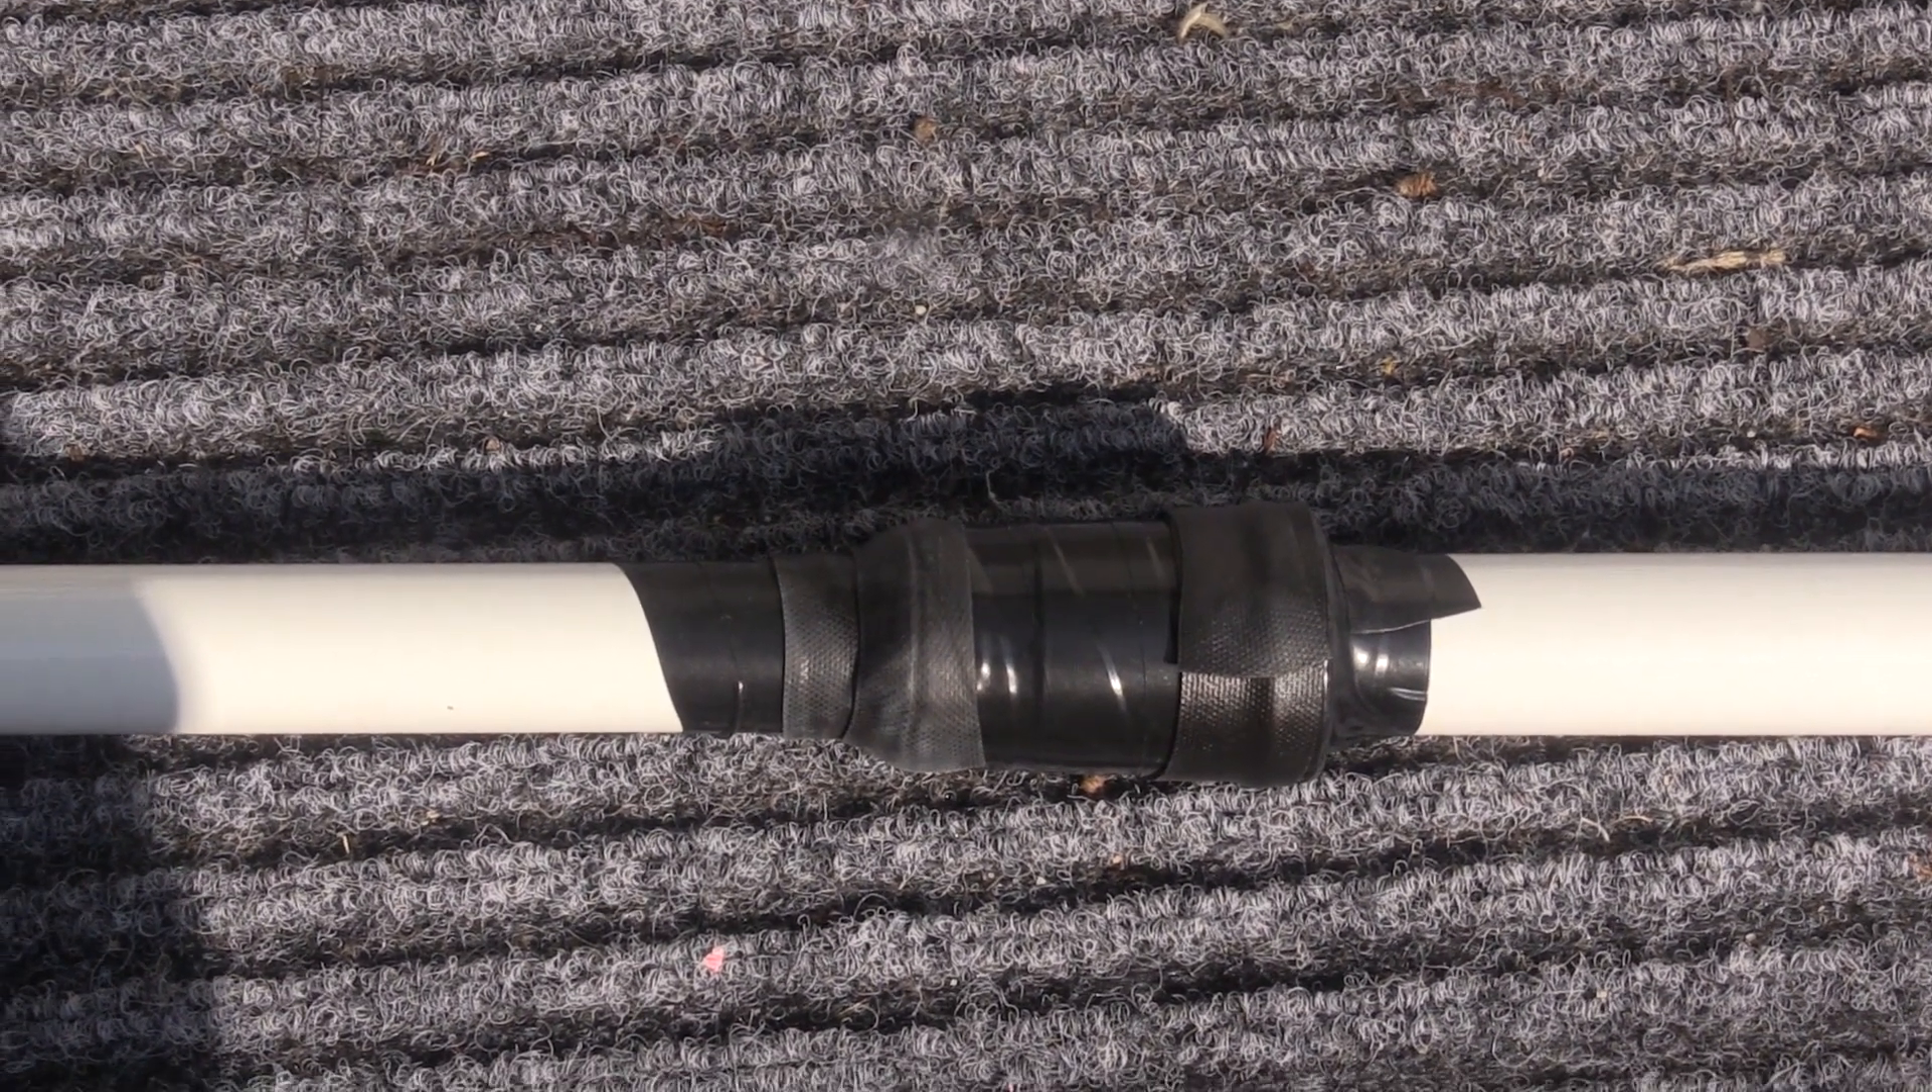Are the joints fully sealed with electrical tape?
Yes.